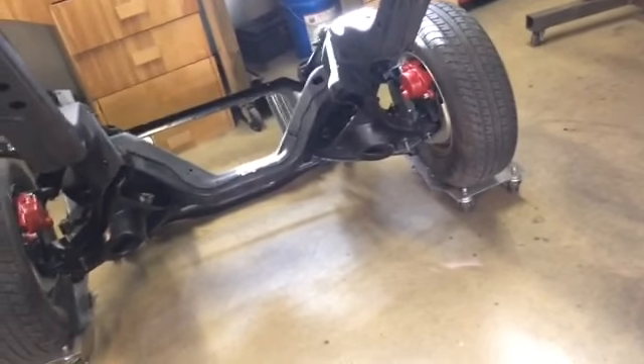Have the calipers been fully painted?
Yes.